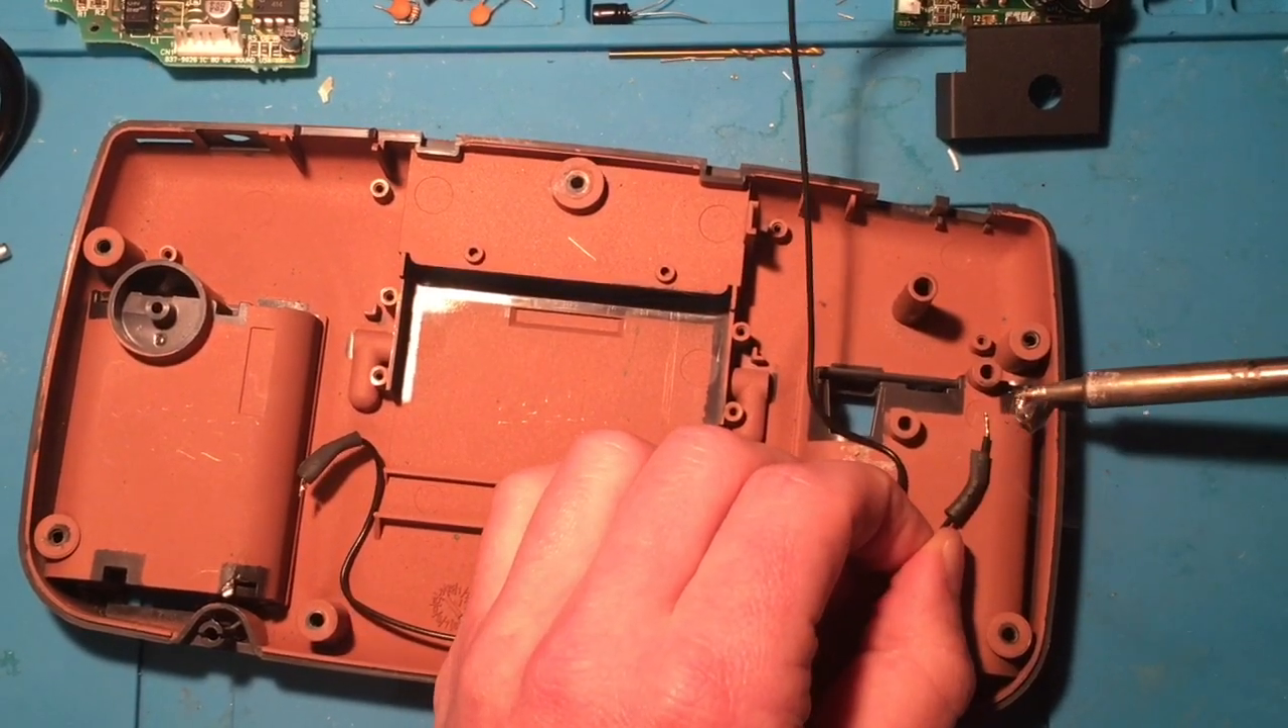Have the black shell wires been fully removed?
No.